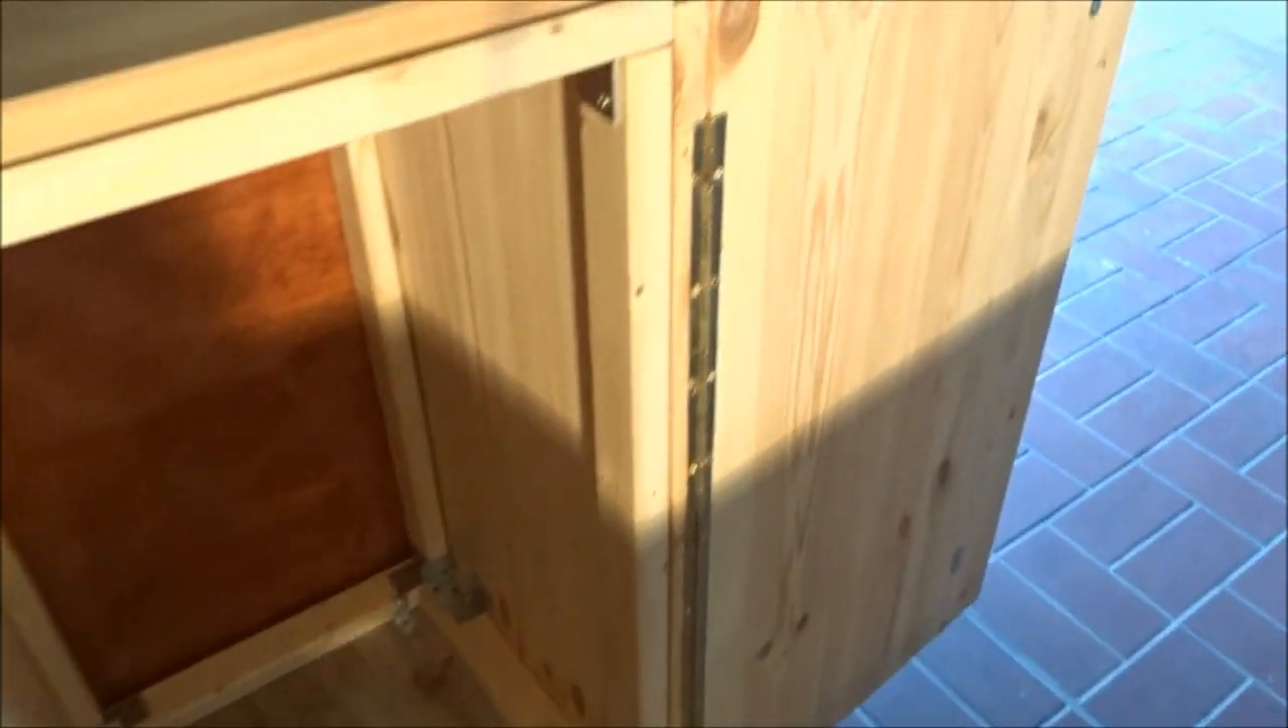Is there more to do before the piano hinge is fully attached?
No.